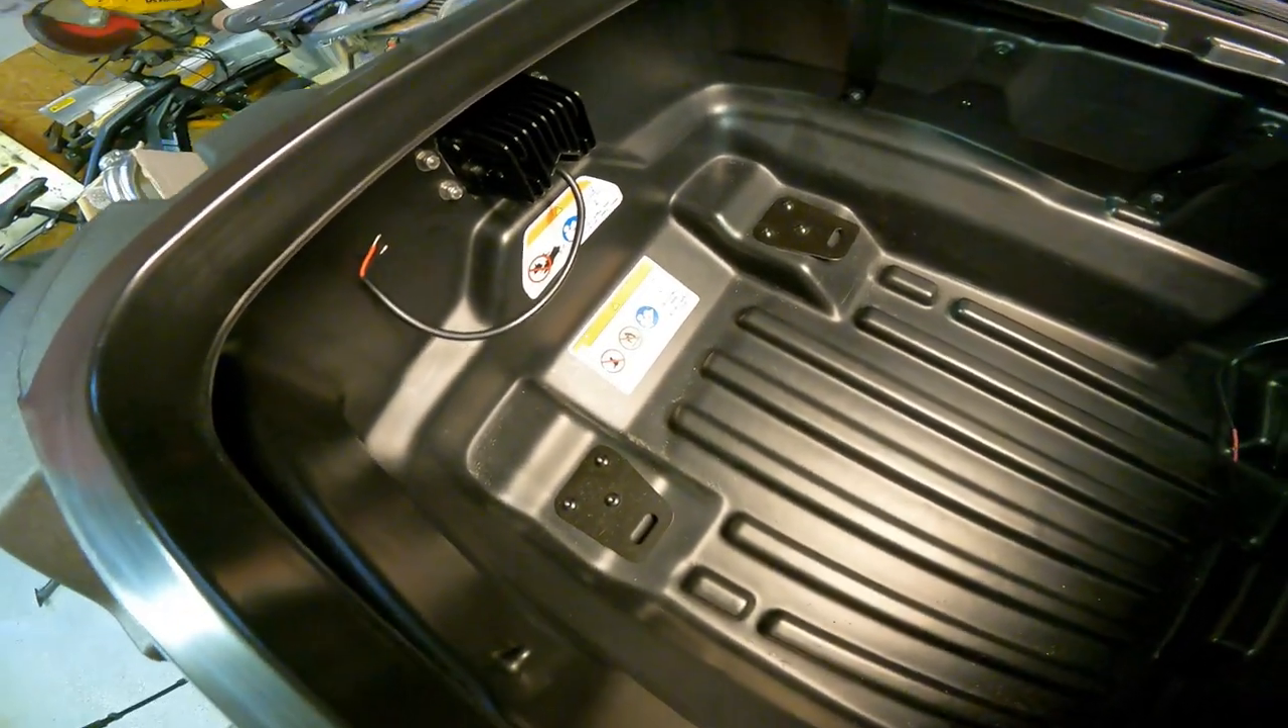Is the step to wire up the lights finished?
No.